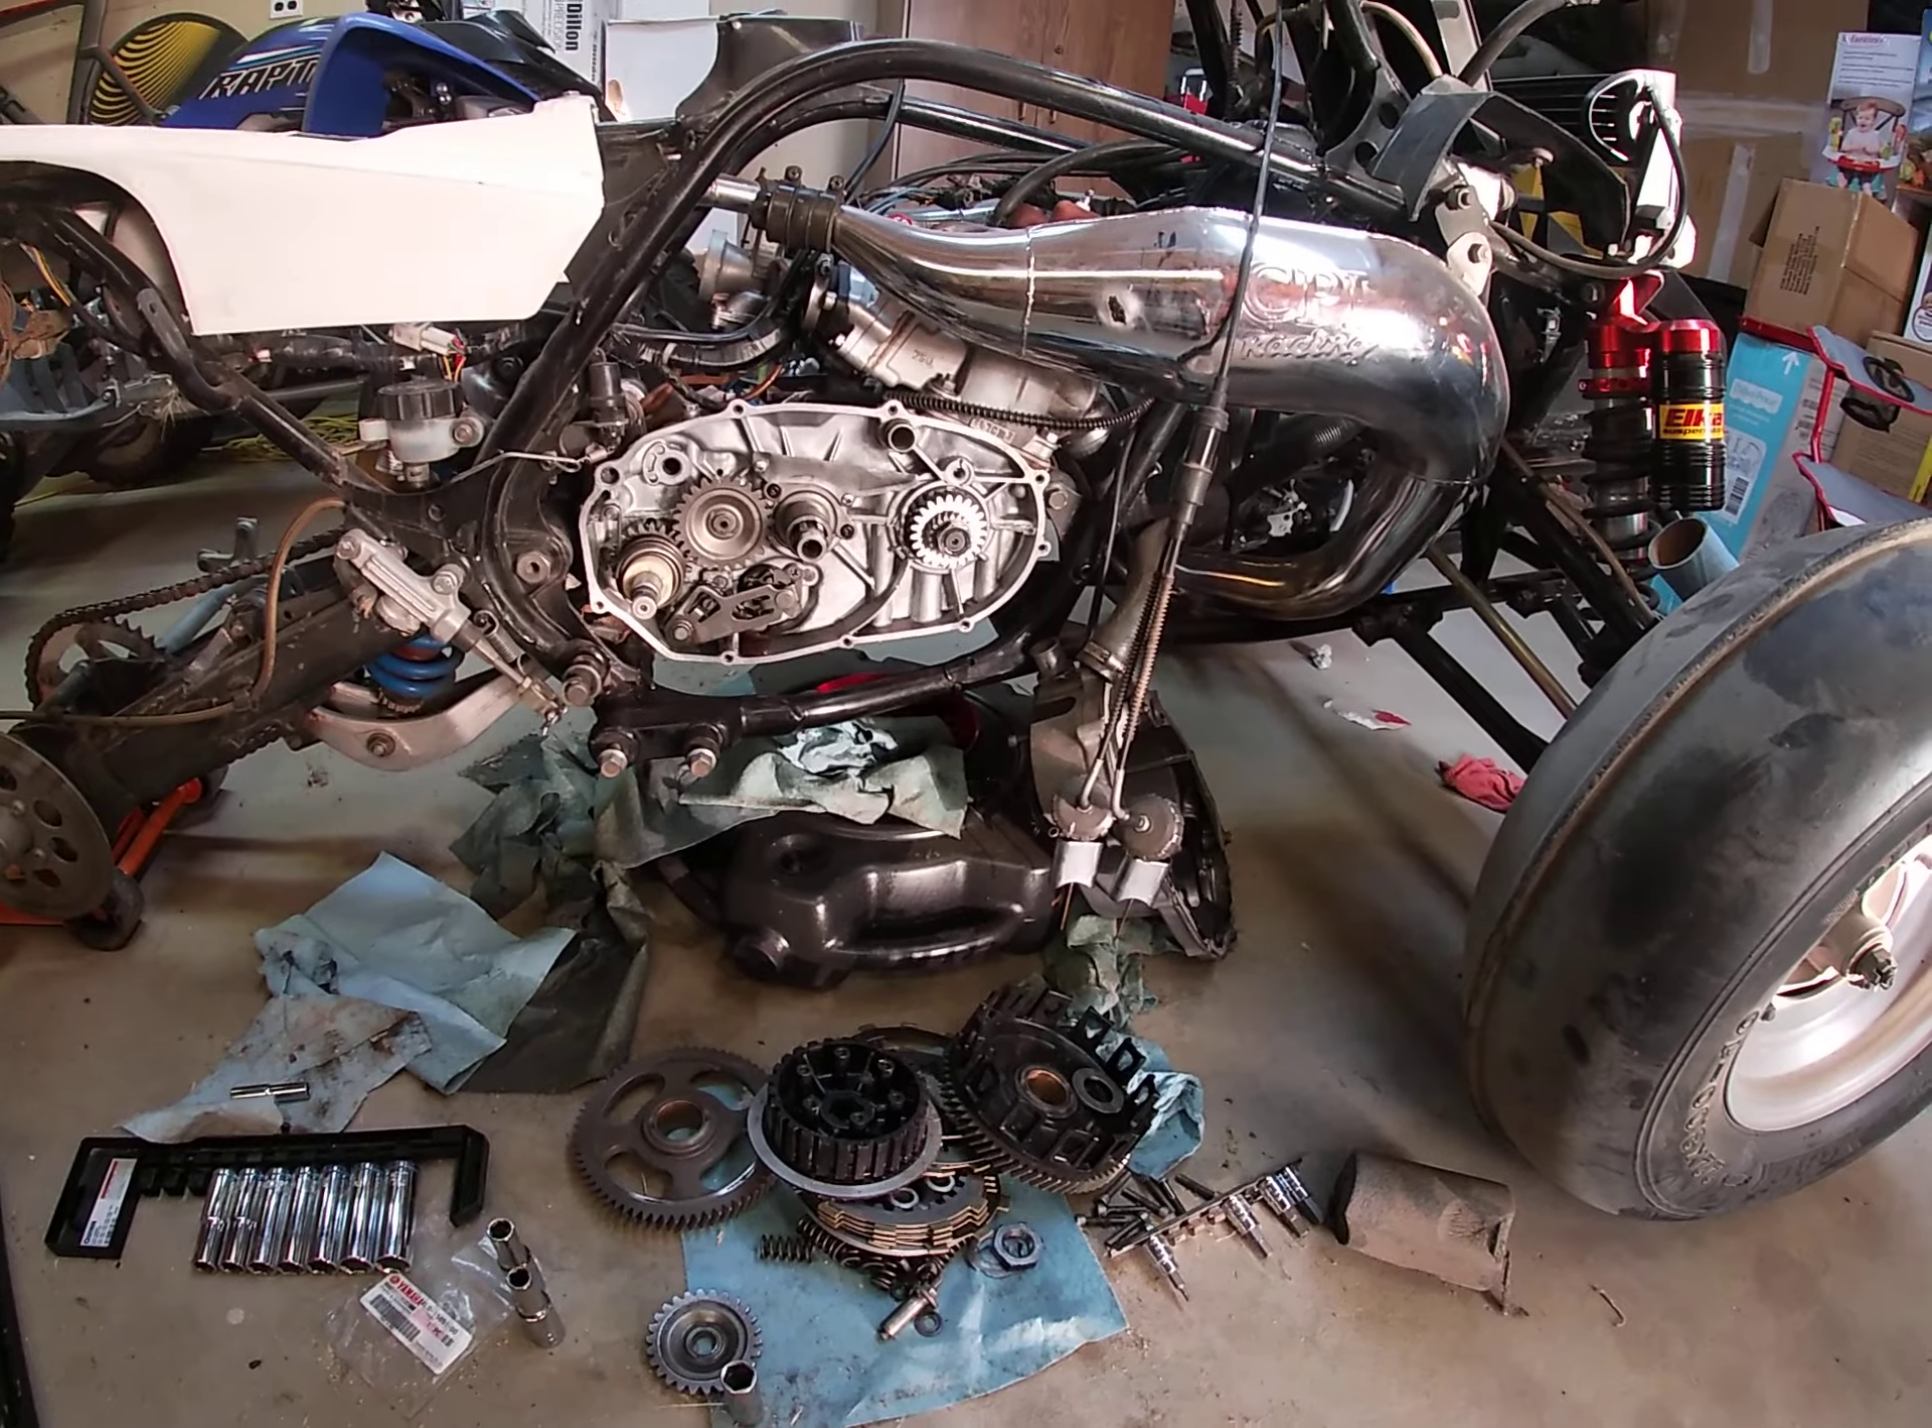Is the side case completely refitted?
No.